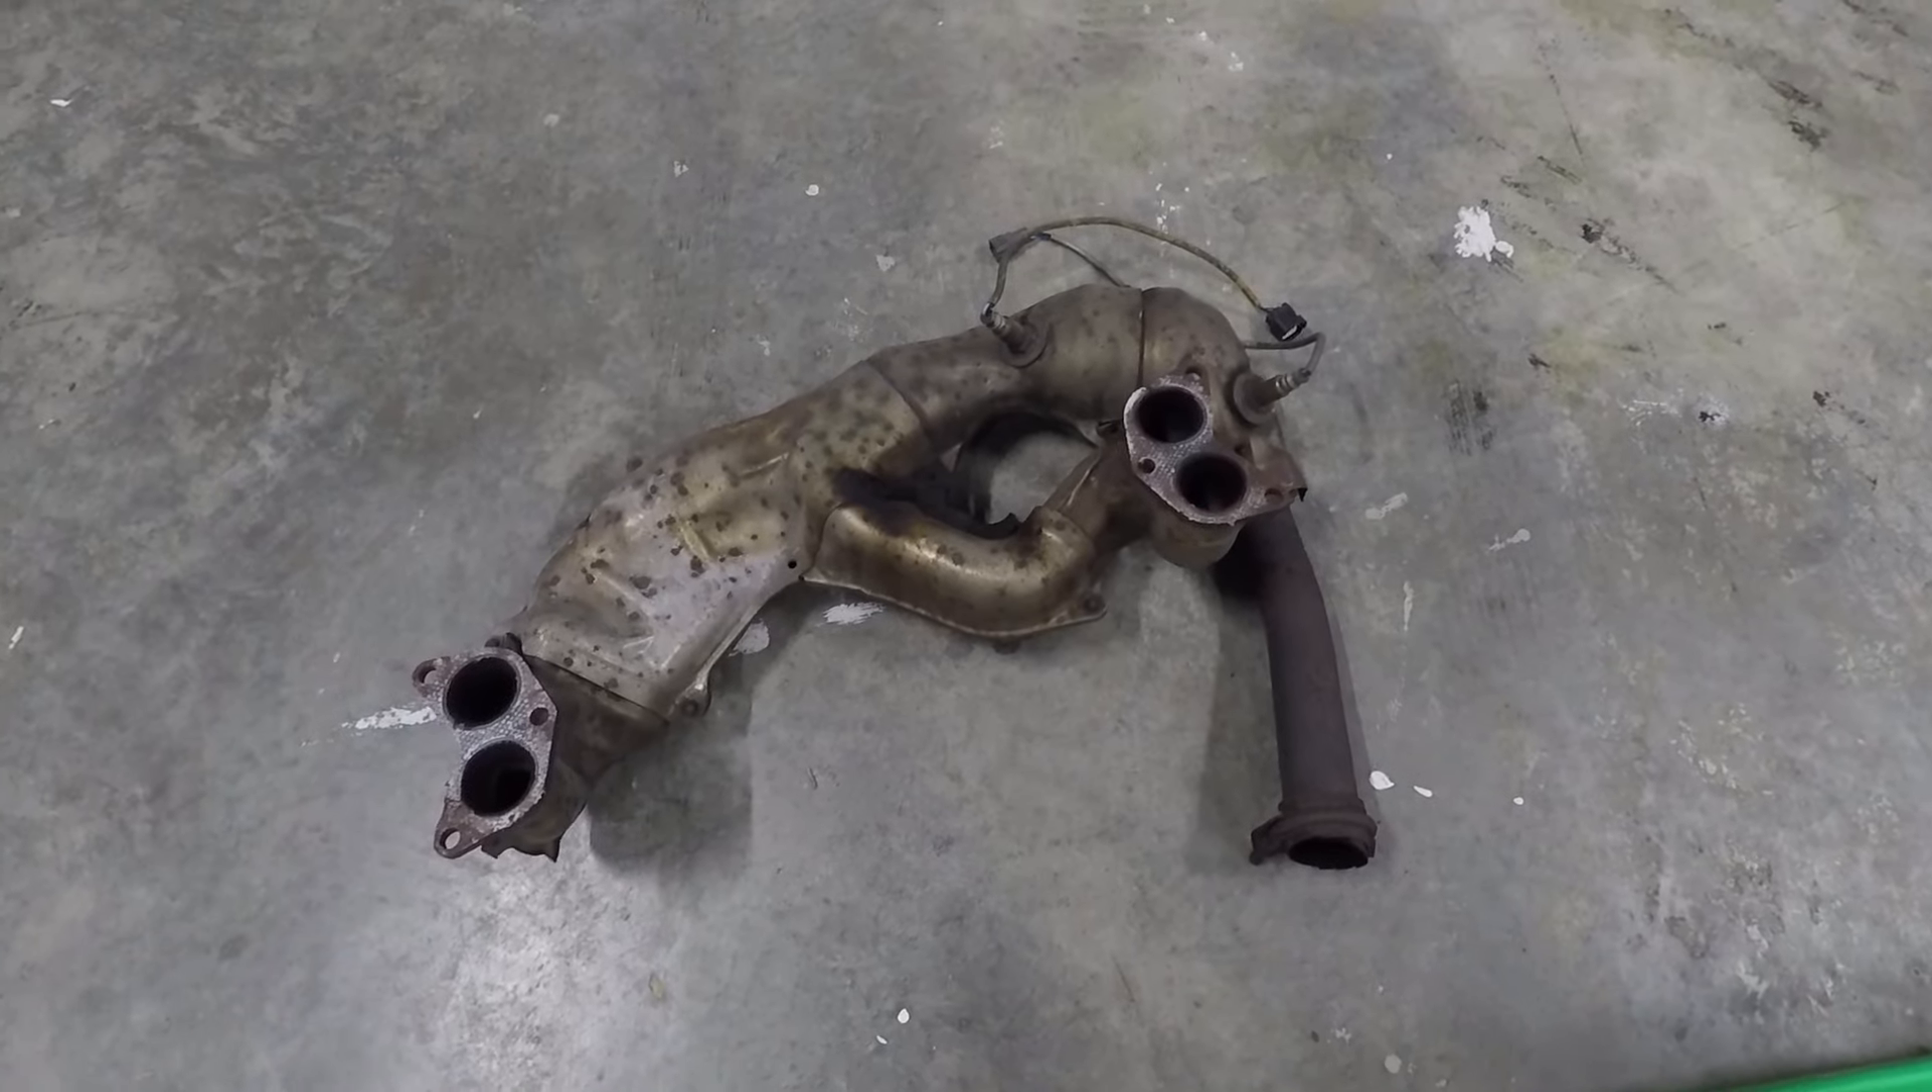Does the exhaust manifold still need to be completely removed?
No.